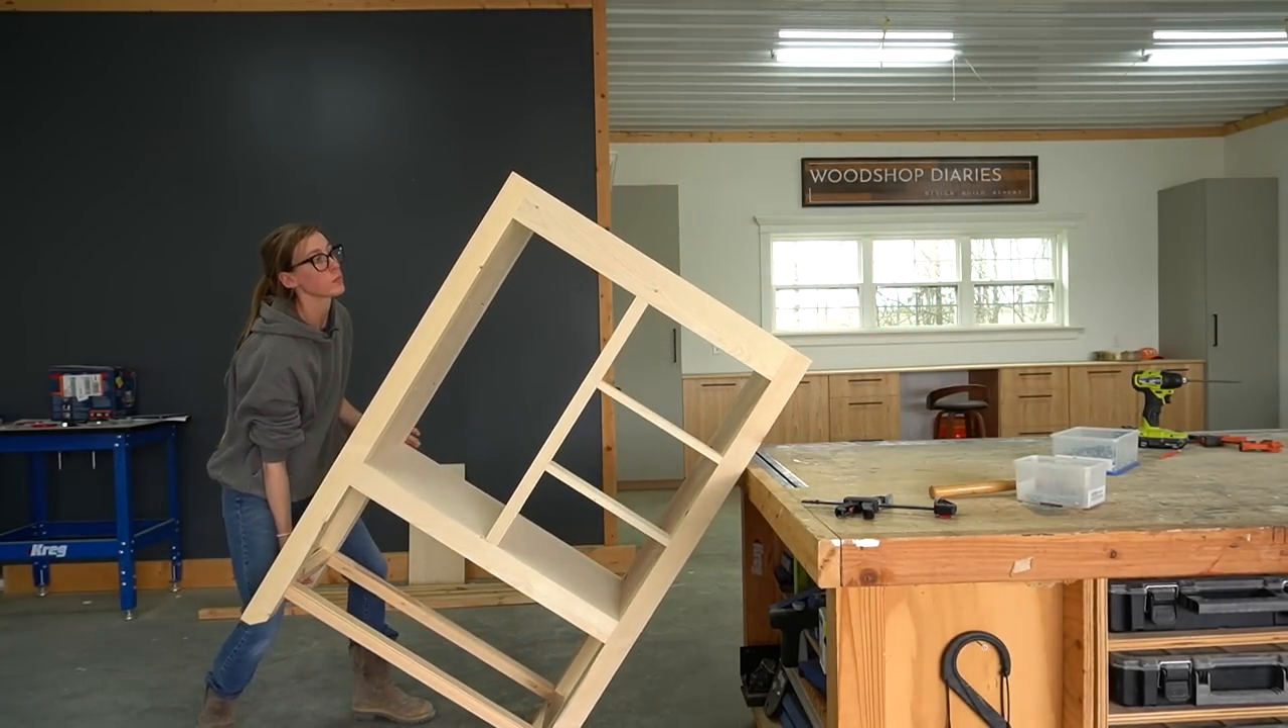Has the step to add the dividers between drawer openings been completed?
Yes.